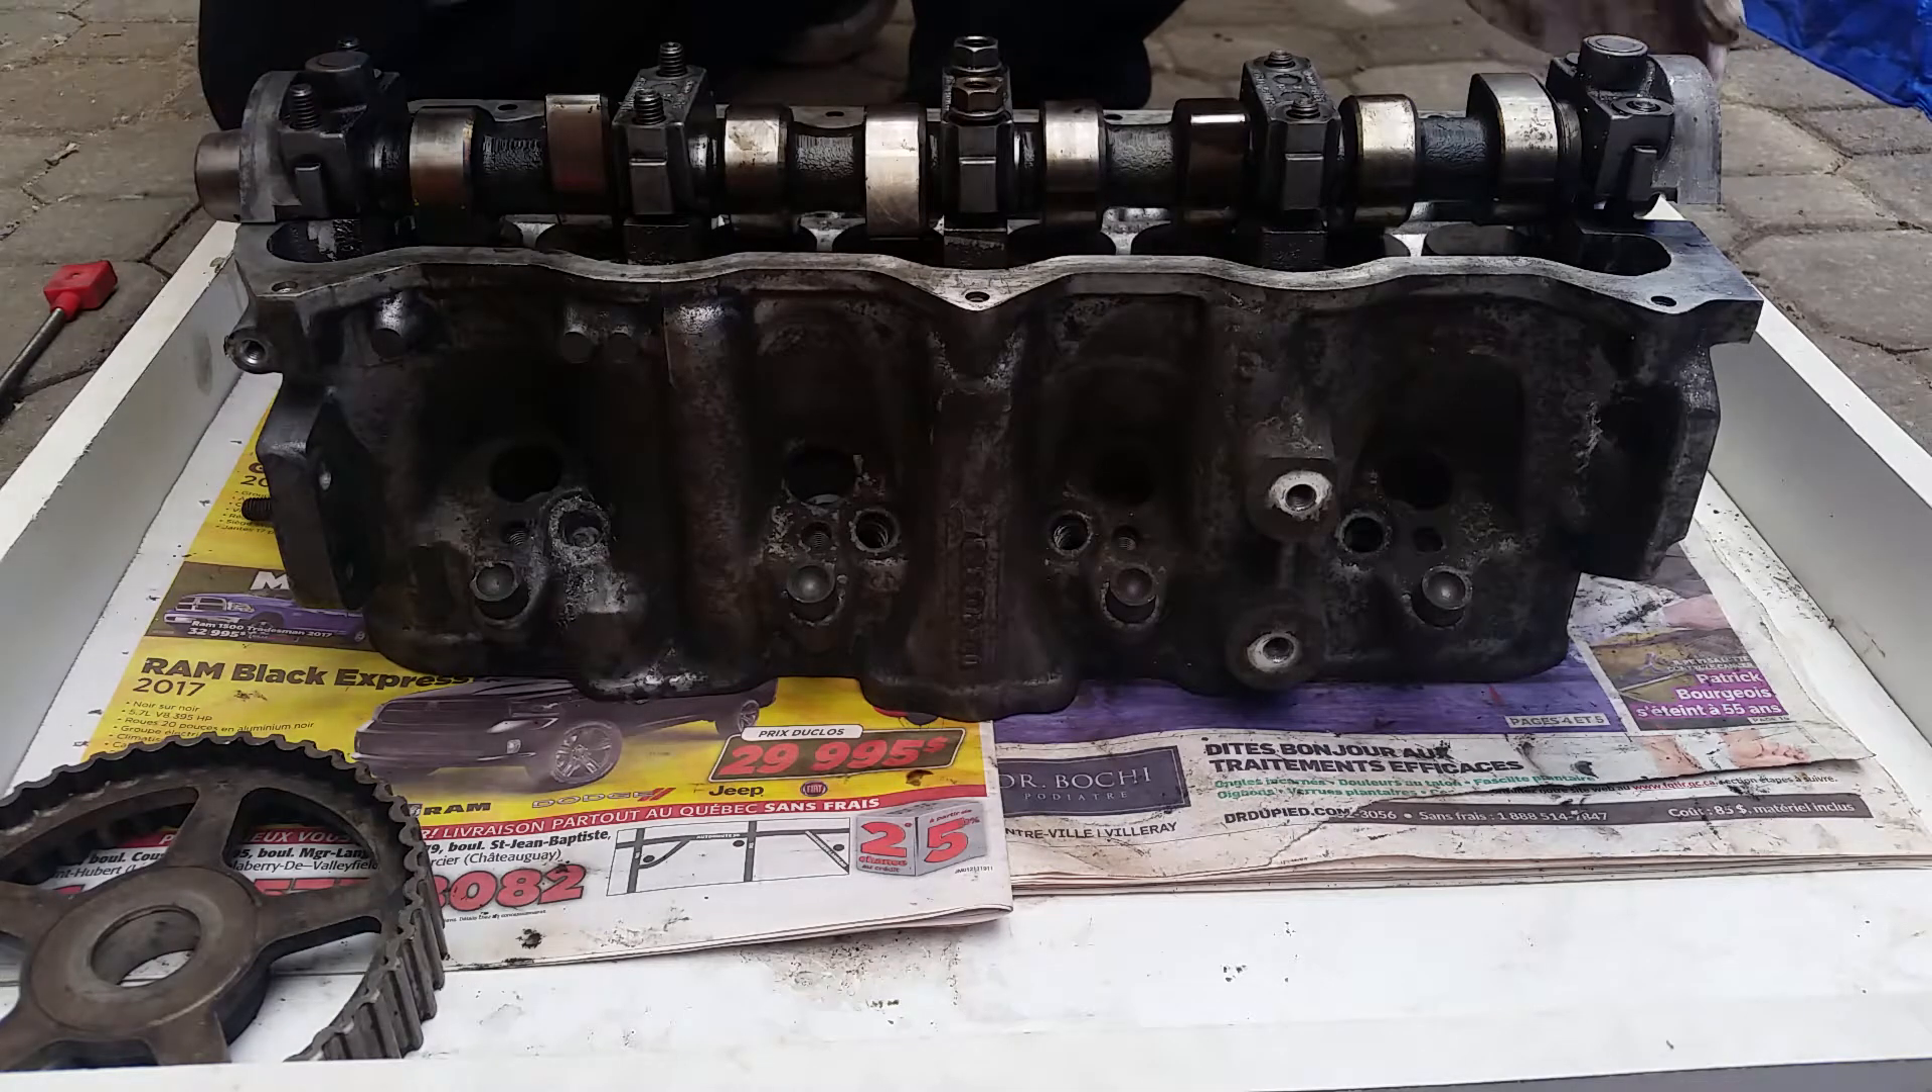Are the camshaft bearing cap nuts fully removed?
No.